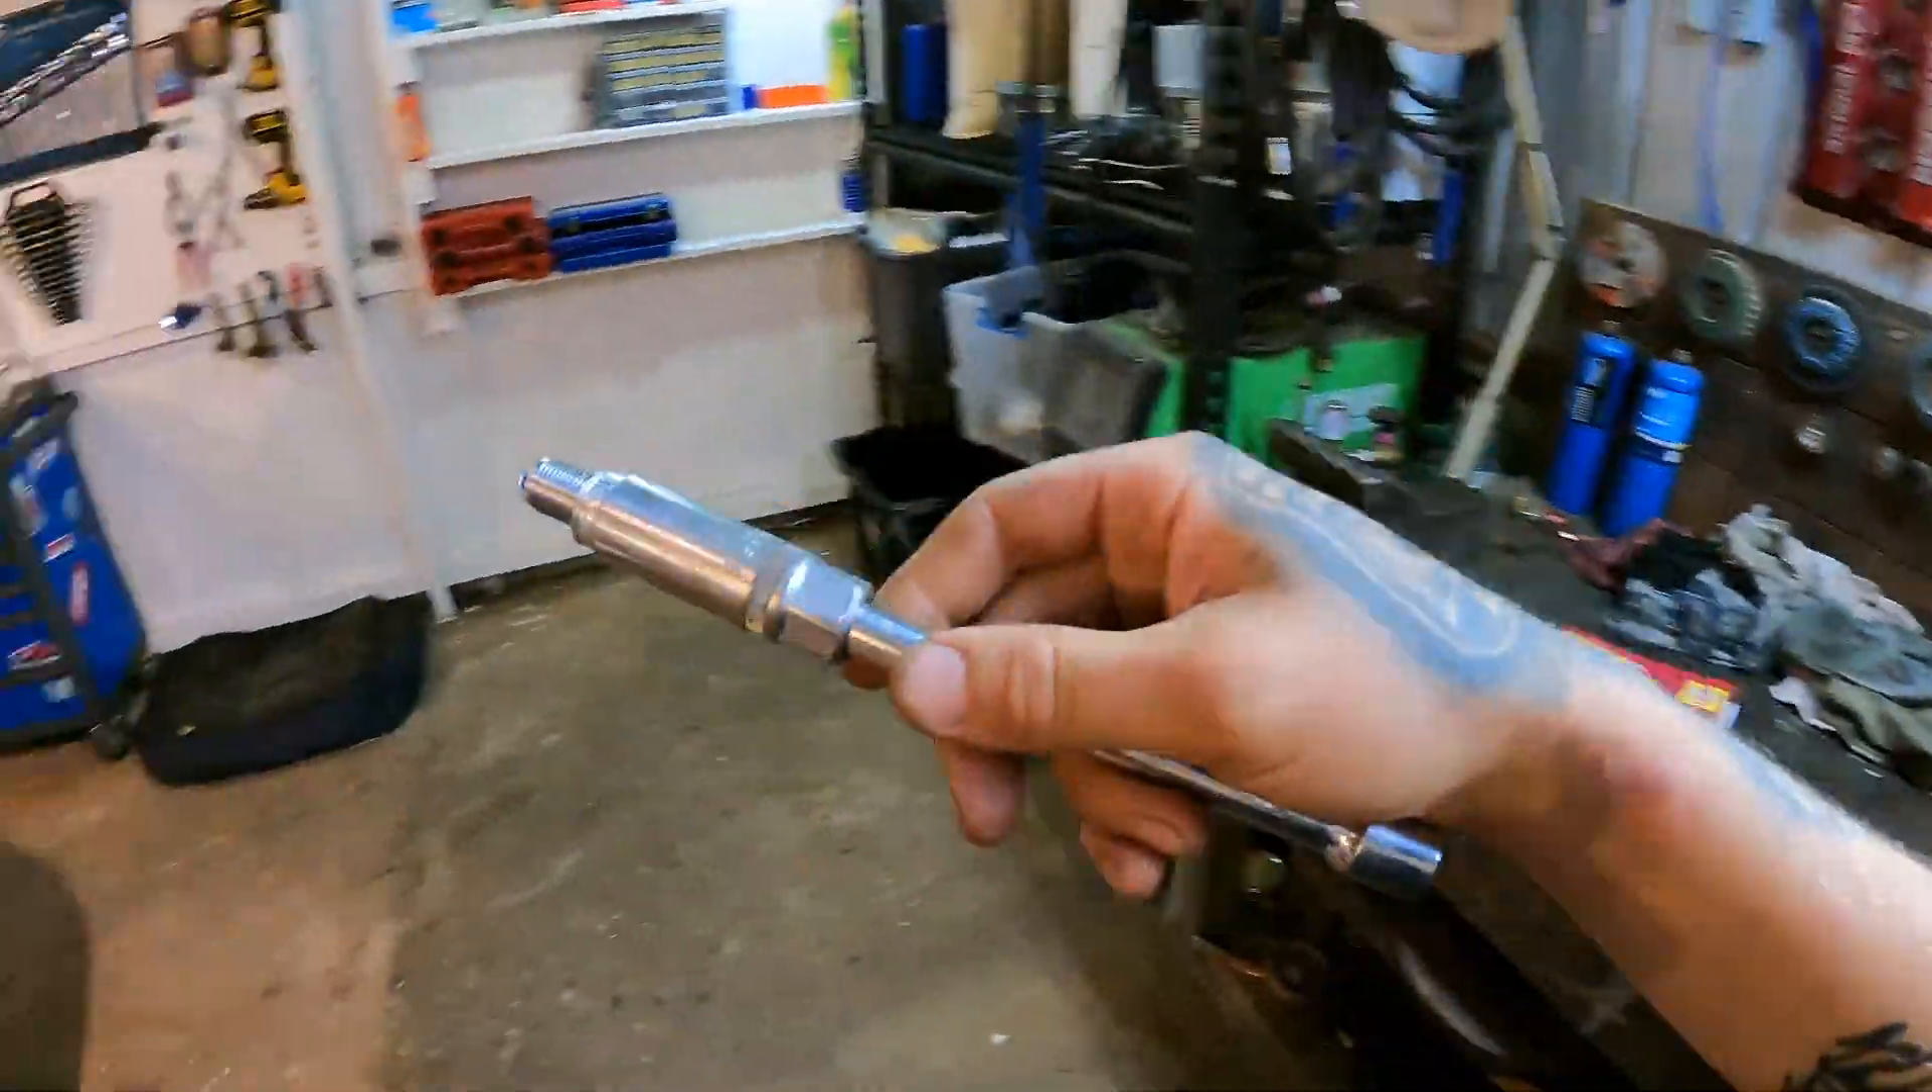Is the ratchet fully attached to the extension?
No.